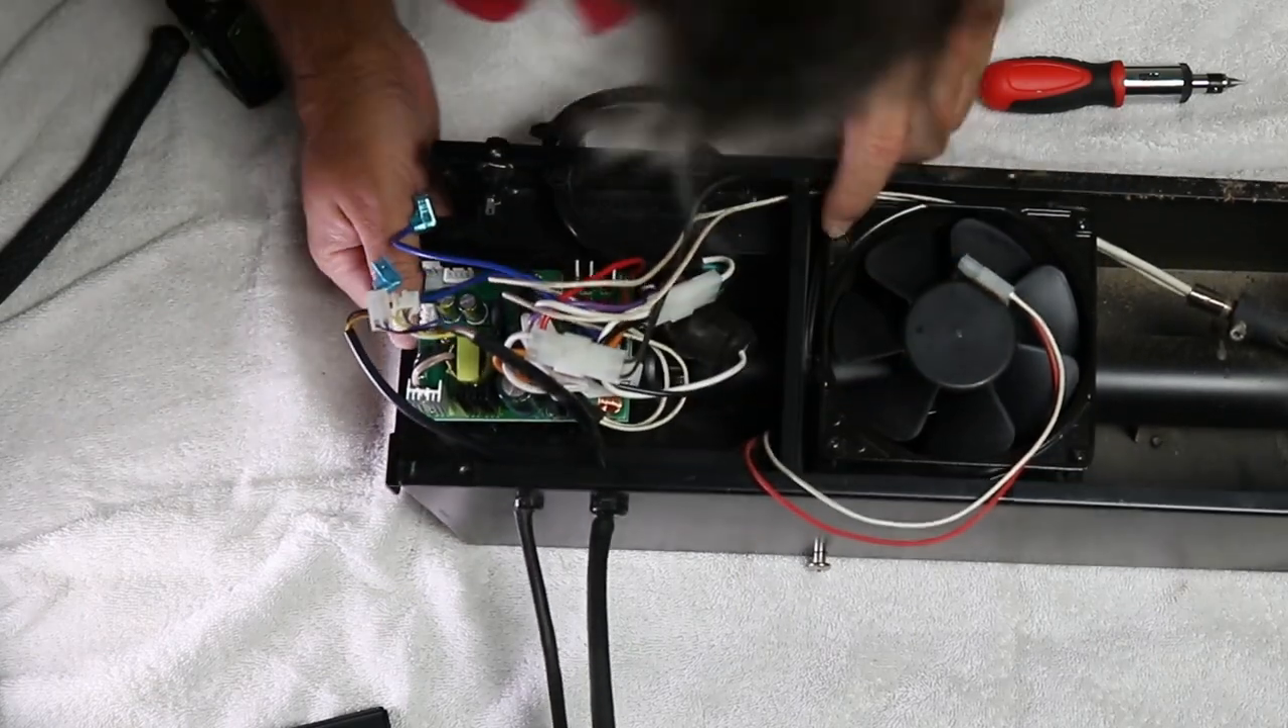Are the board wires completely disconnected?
No.